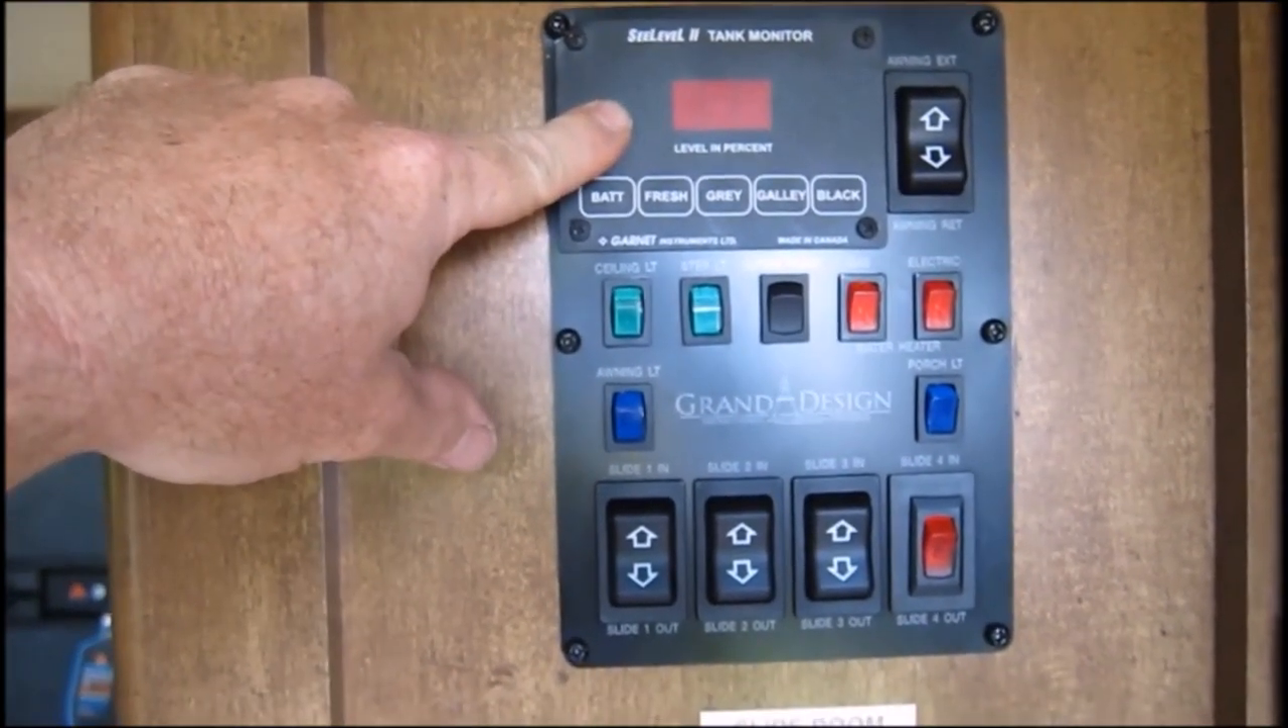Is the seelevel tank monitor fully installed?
Yes.